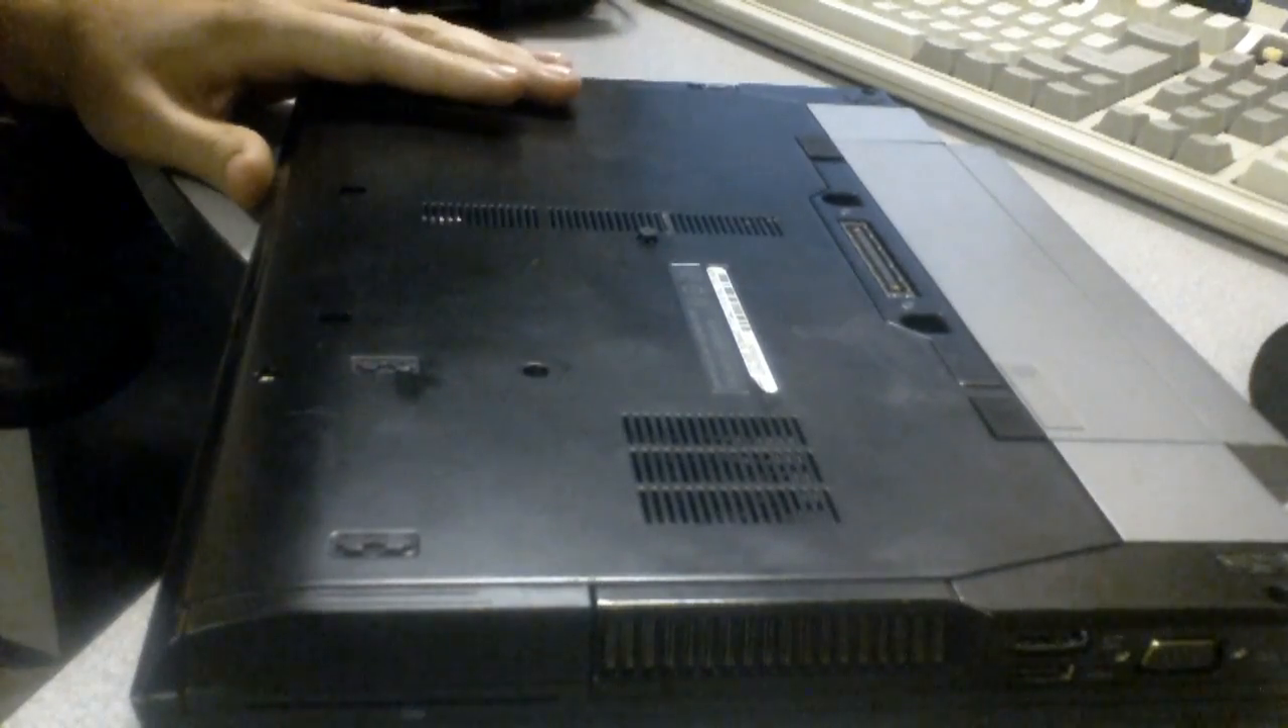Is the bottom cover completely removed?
No.